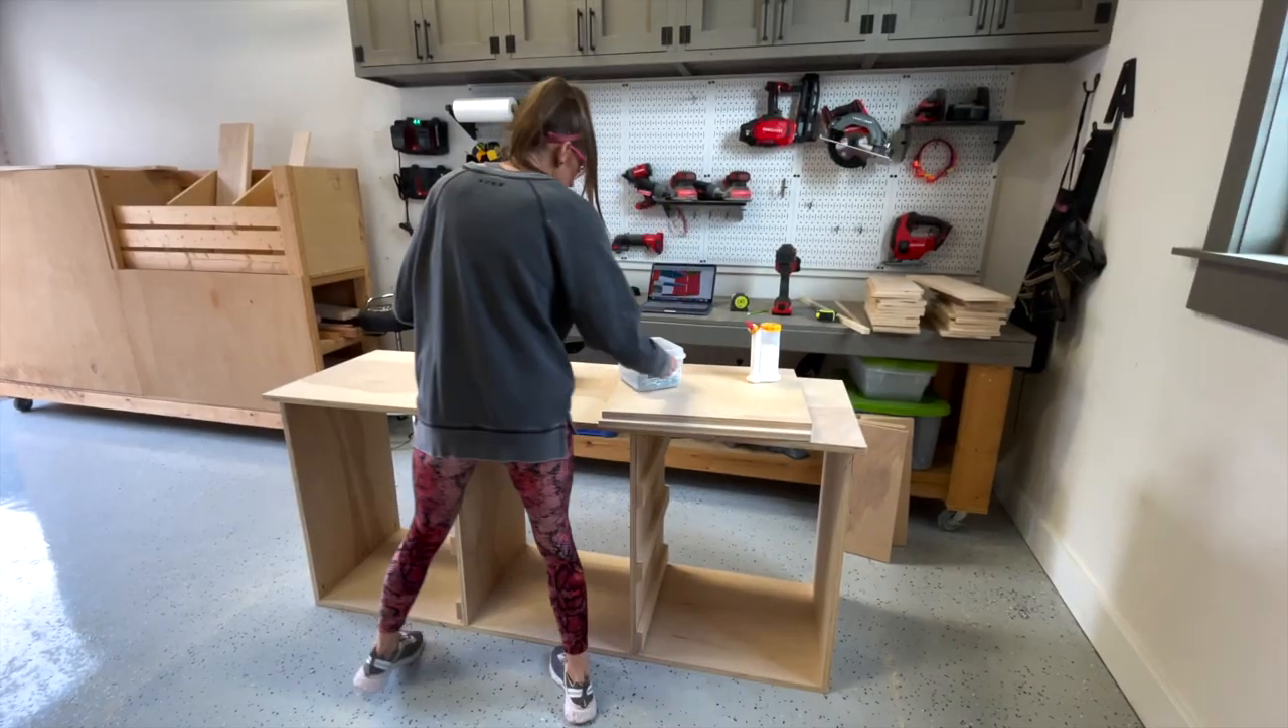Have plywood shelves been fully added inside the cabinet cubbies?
No.